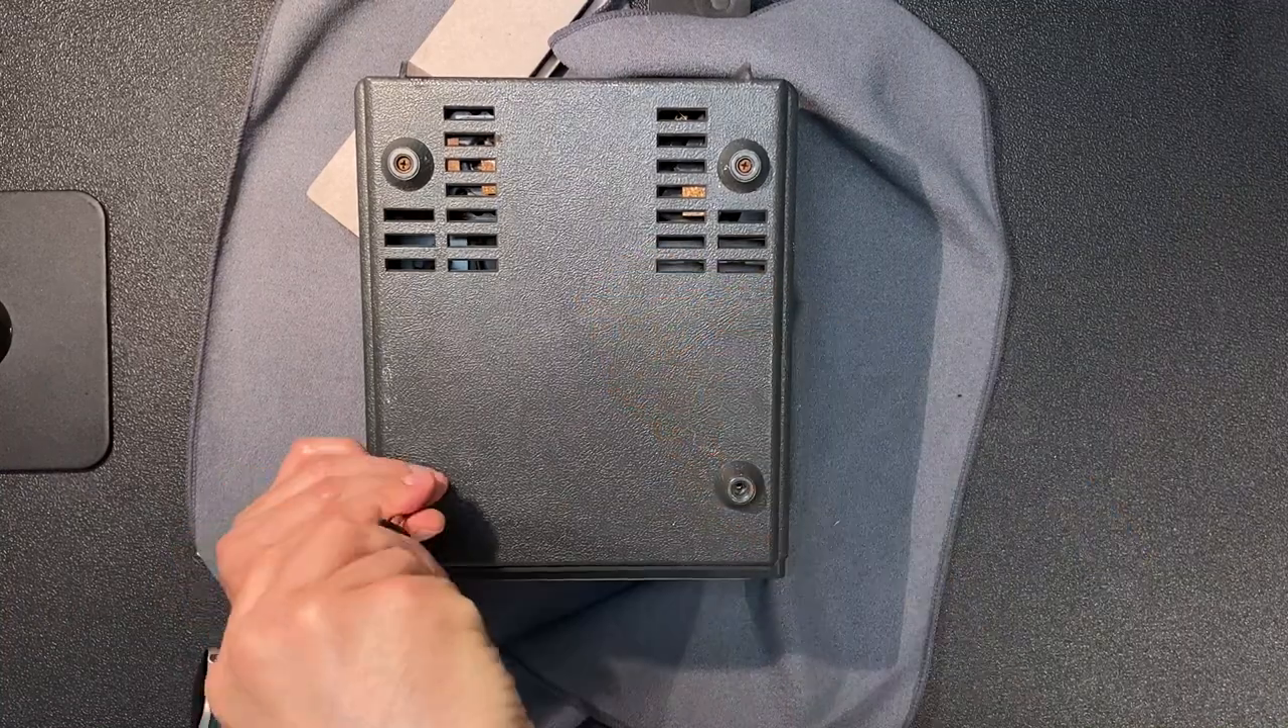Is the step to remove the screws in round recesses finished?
No.